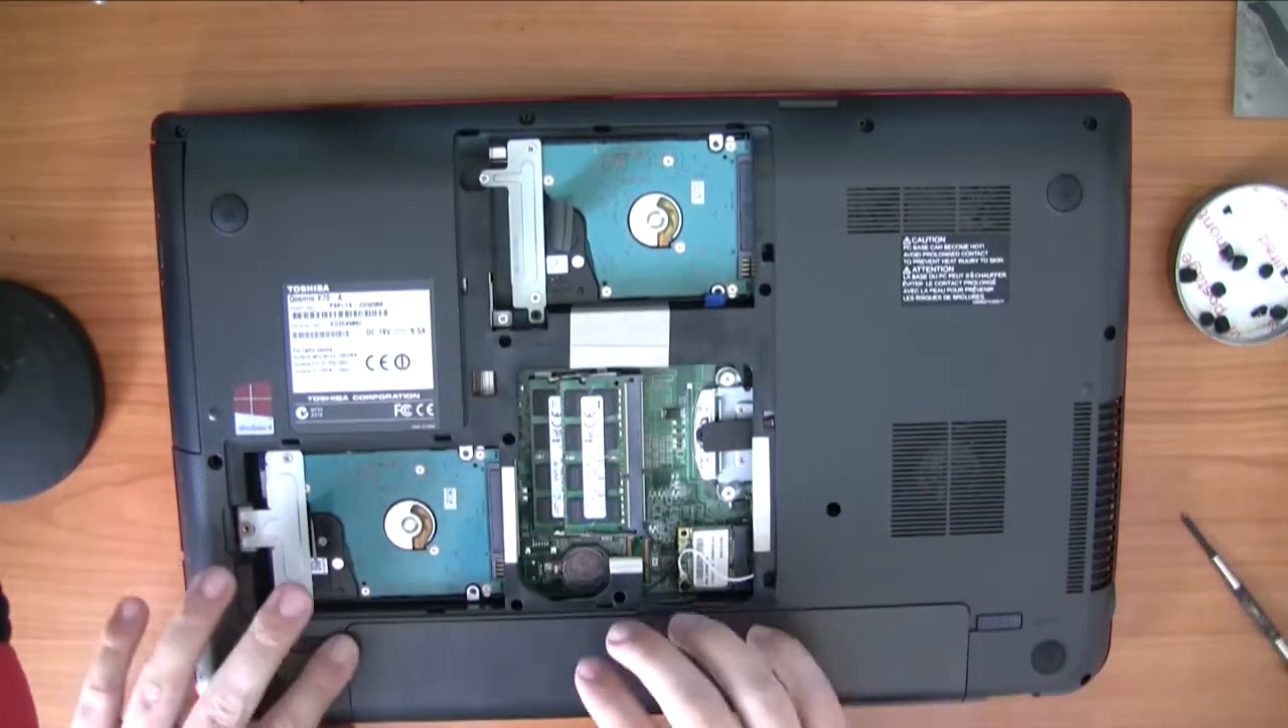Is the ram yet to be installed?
No.